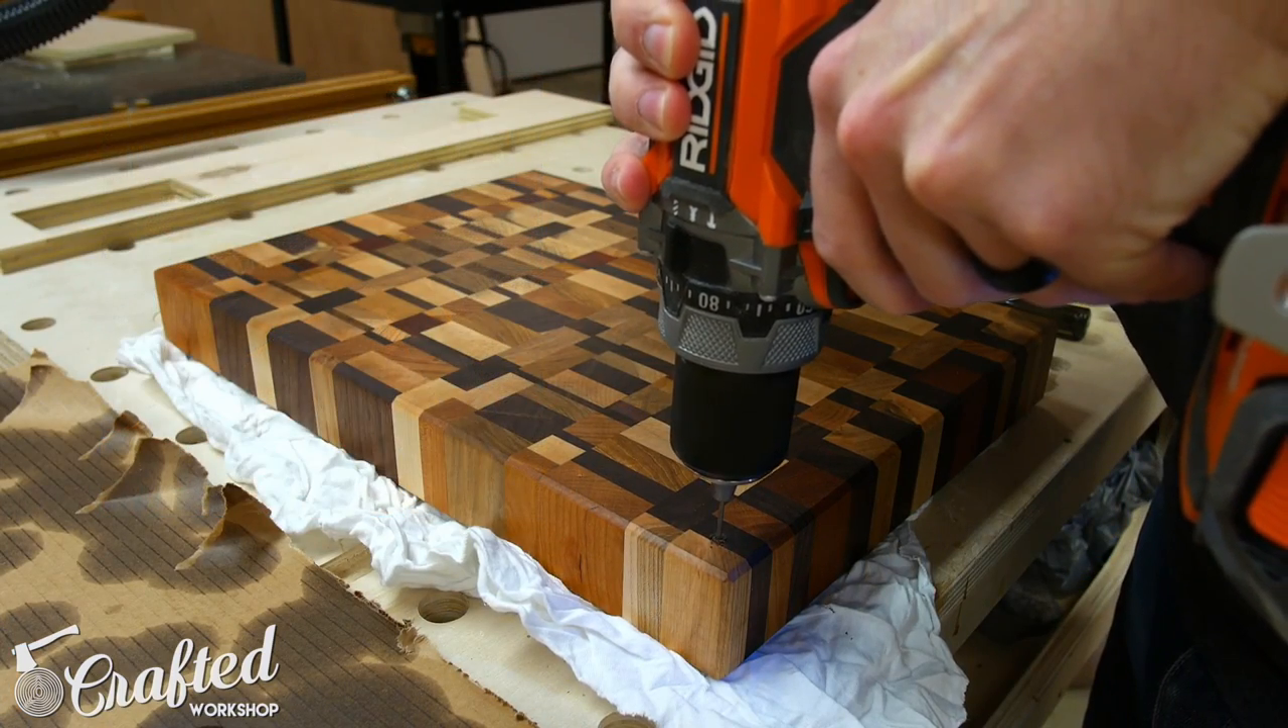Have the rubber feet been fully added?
No.